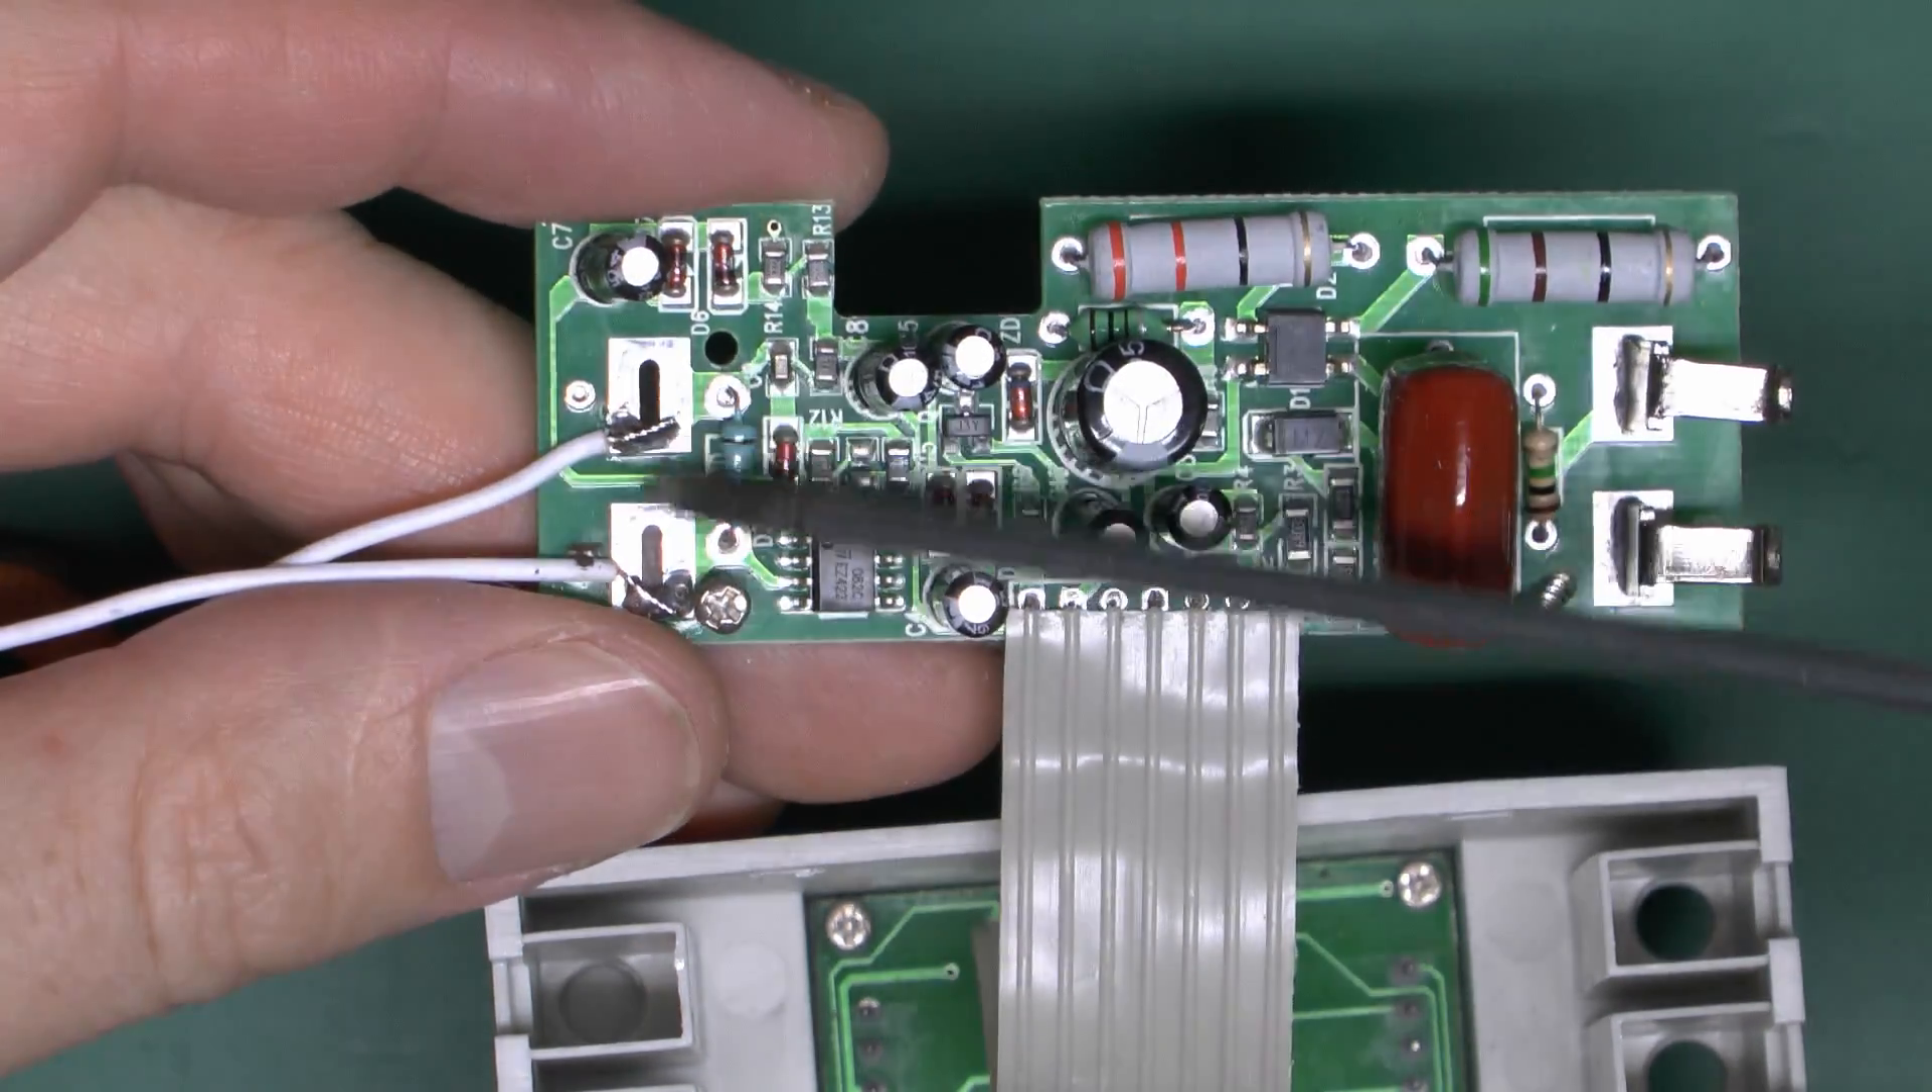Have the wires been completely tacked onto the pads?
Yes.